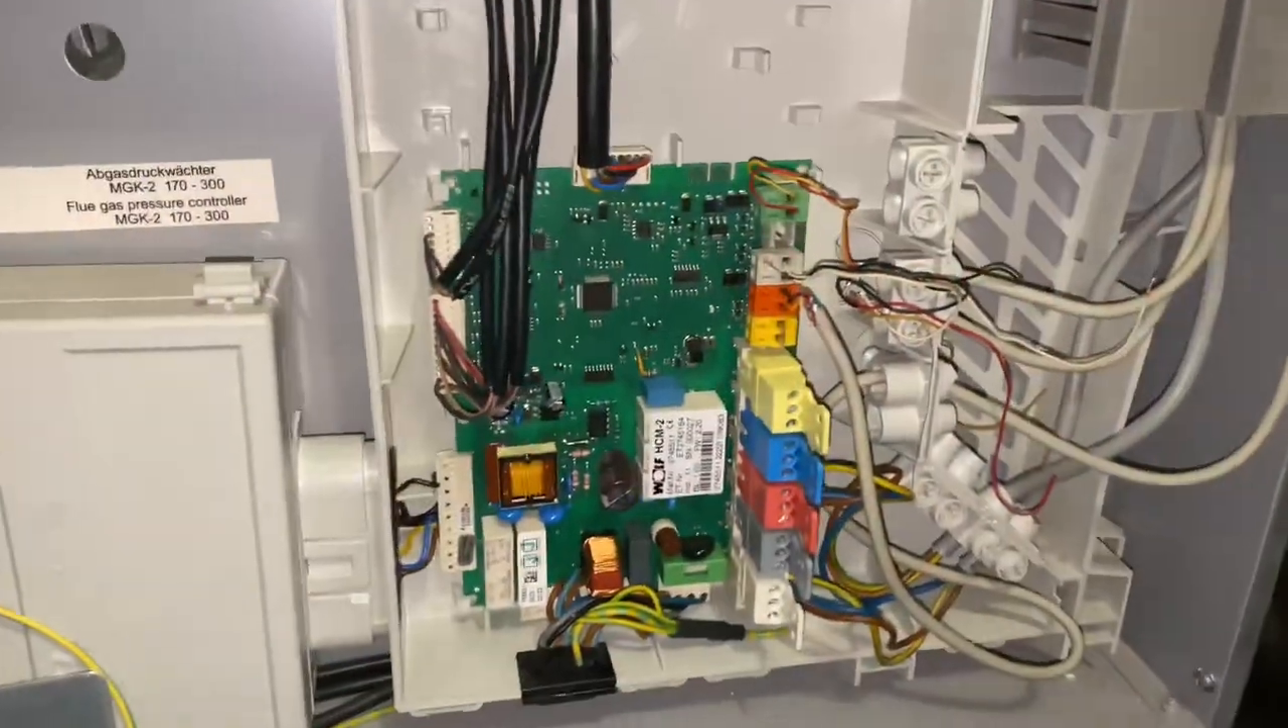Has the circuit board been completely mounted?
Yes.